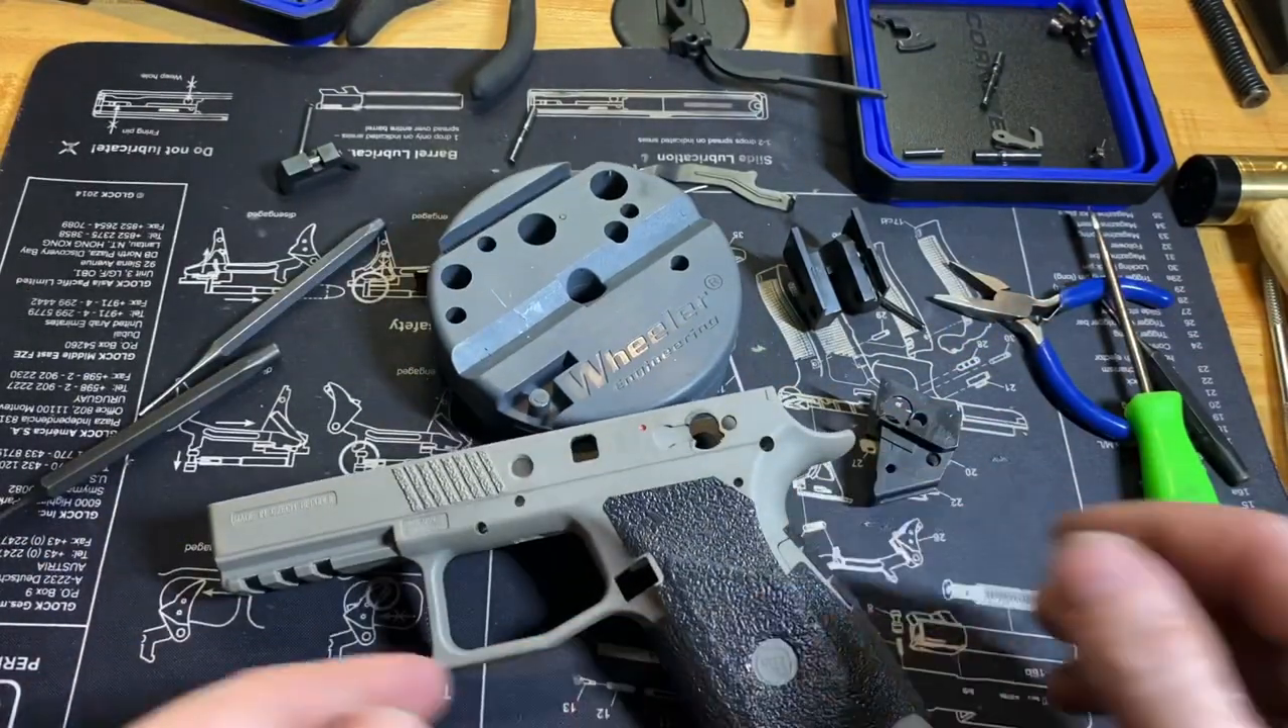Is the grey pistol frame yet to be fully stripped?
No.